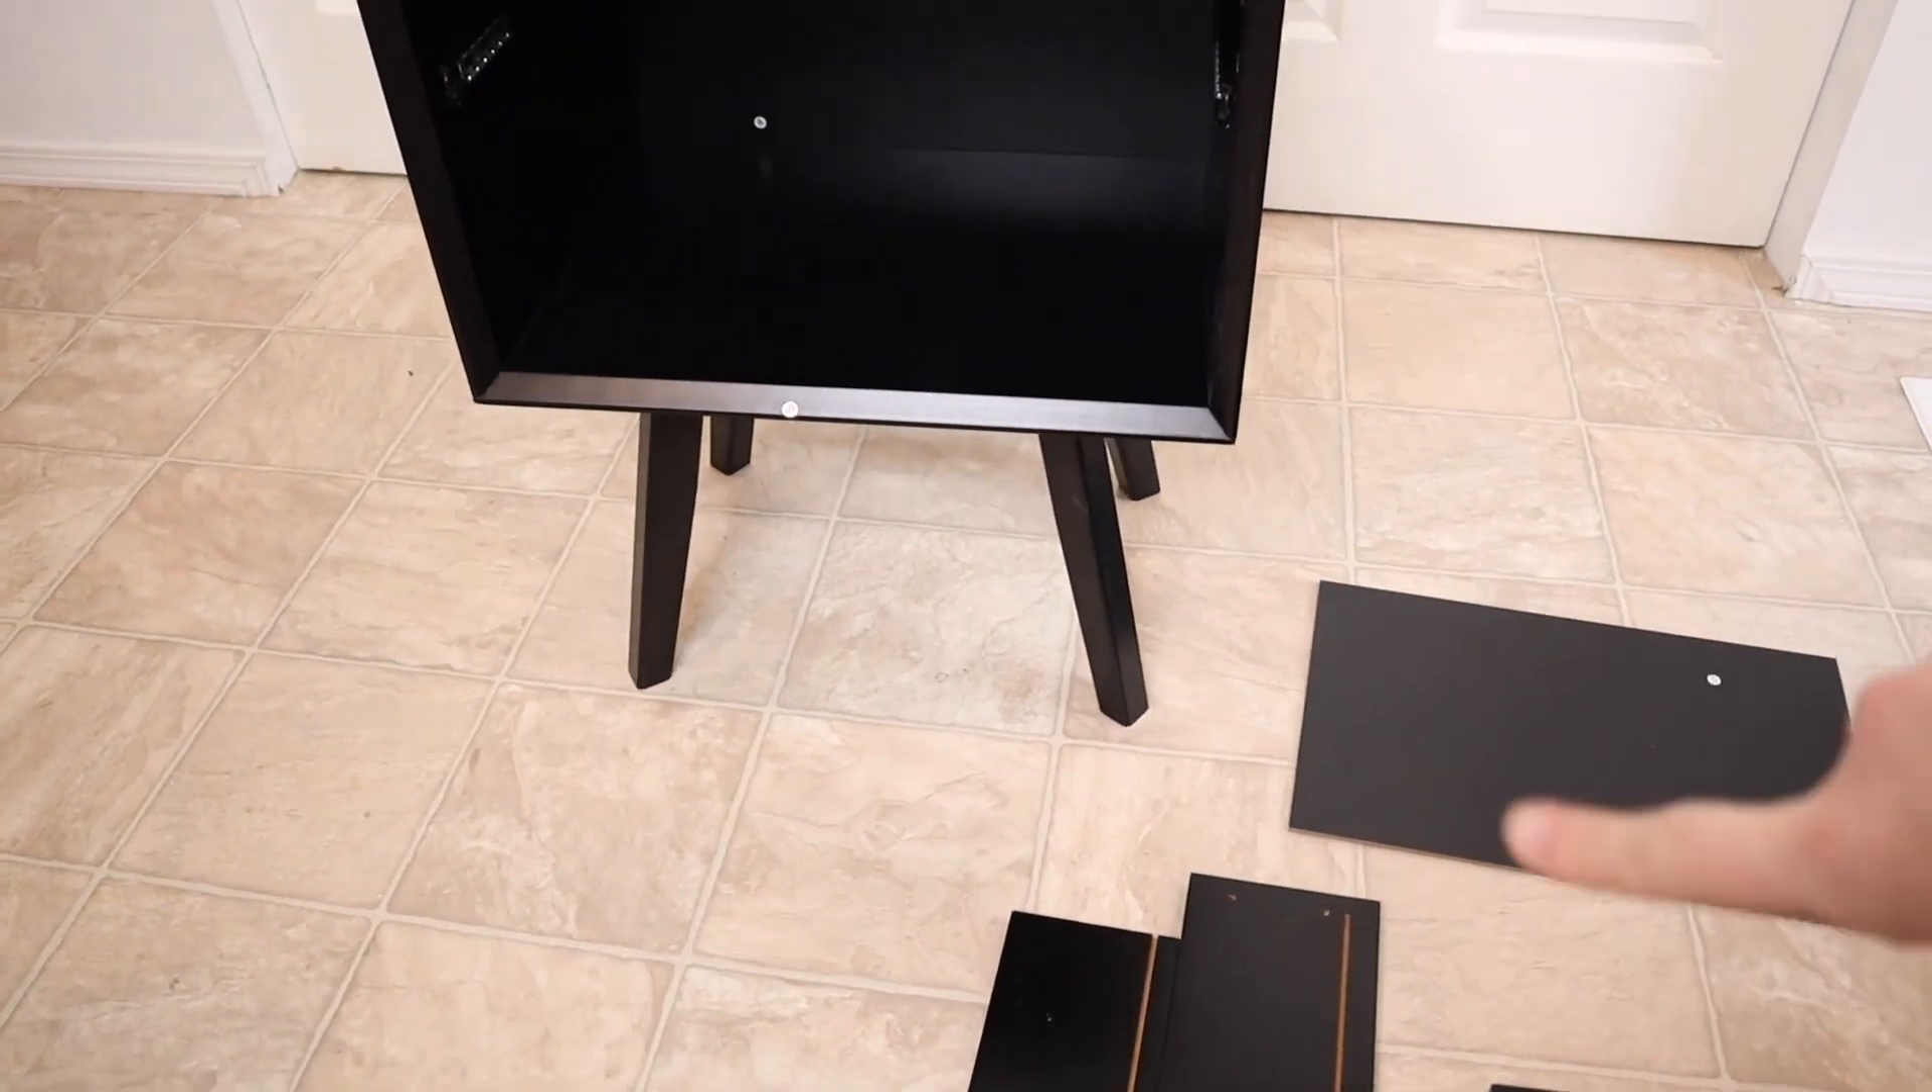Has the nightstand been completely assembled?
No.